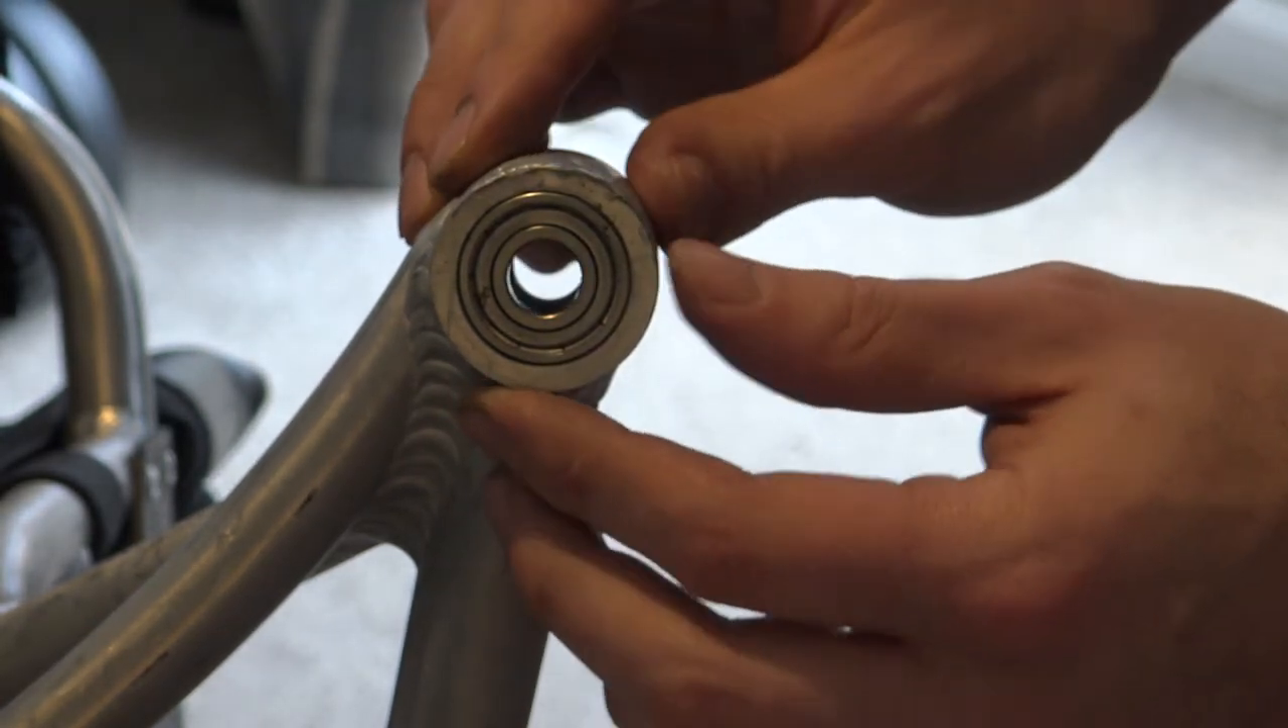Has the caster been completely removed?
Yes.